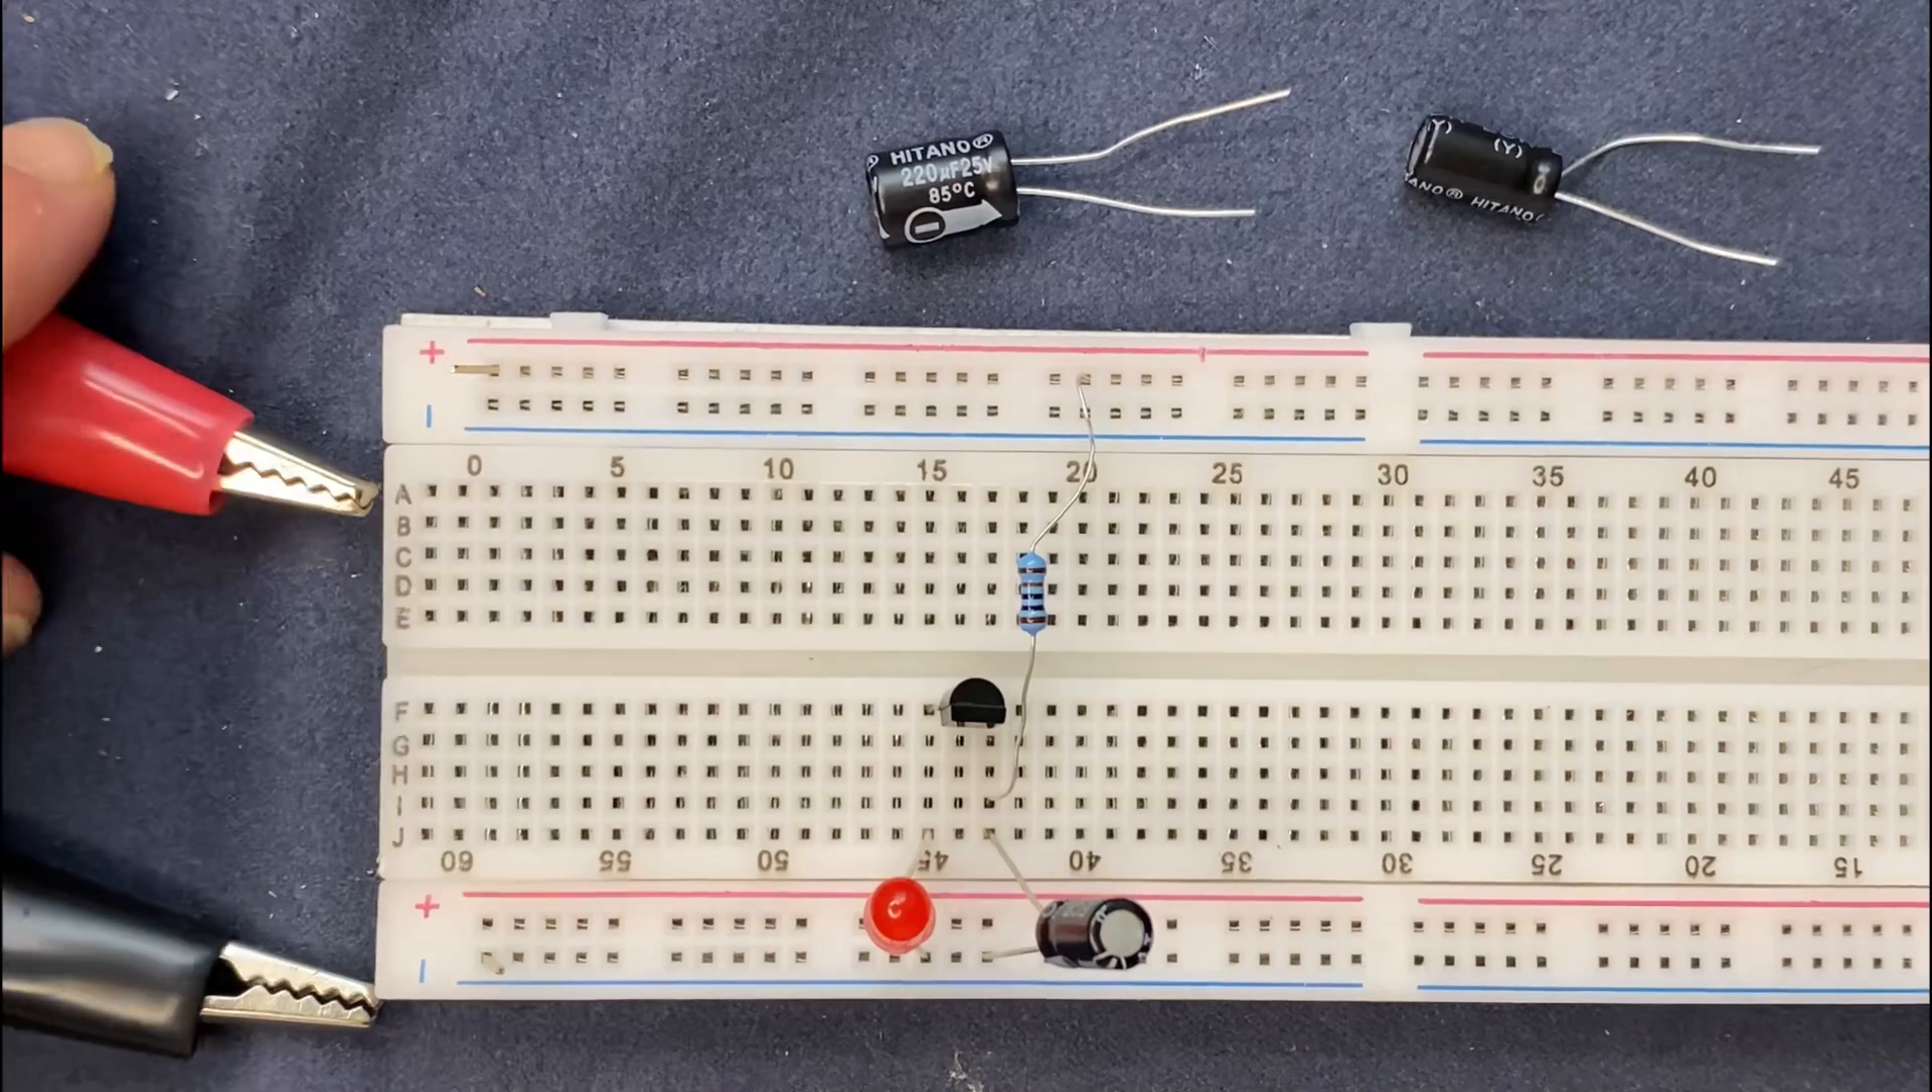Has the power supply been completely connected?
No.